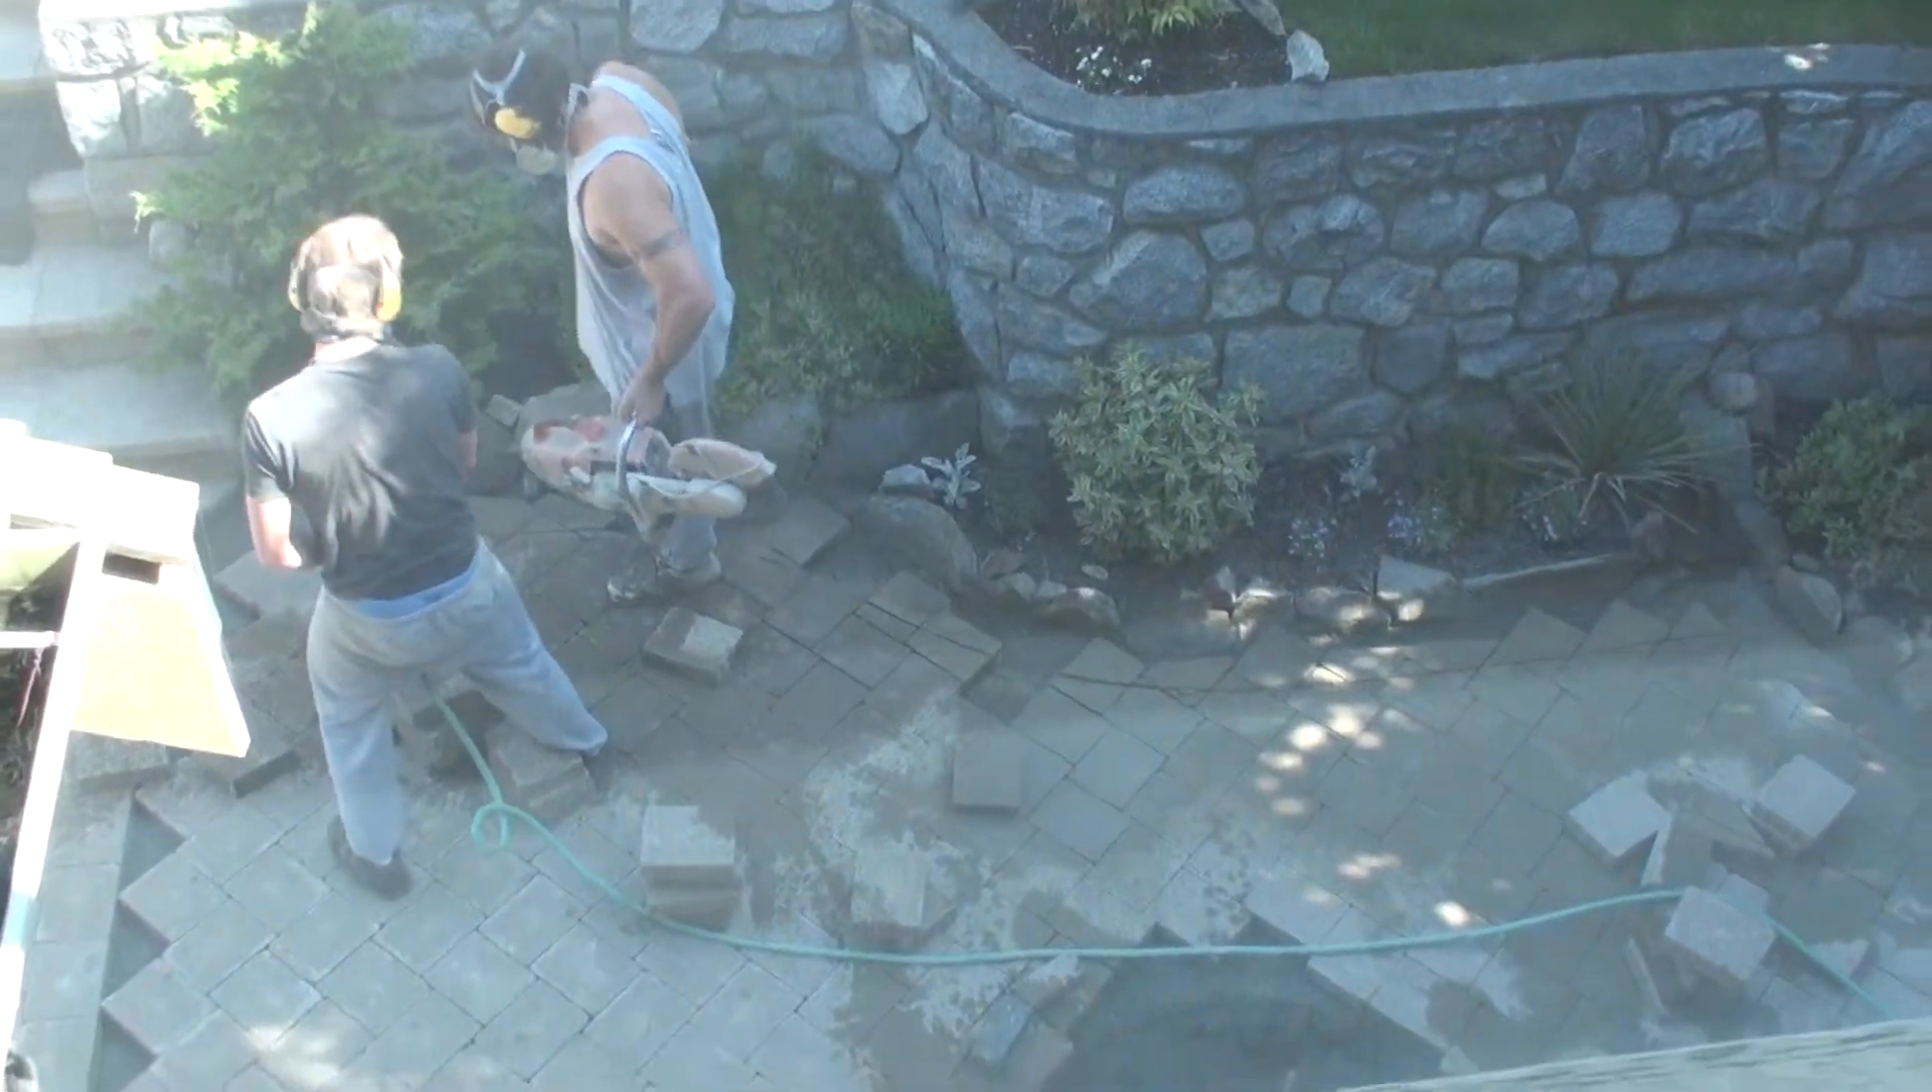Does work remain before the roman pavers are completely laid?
Yes.